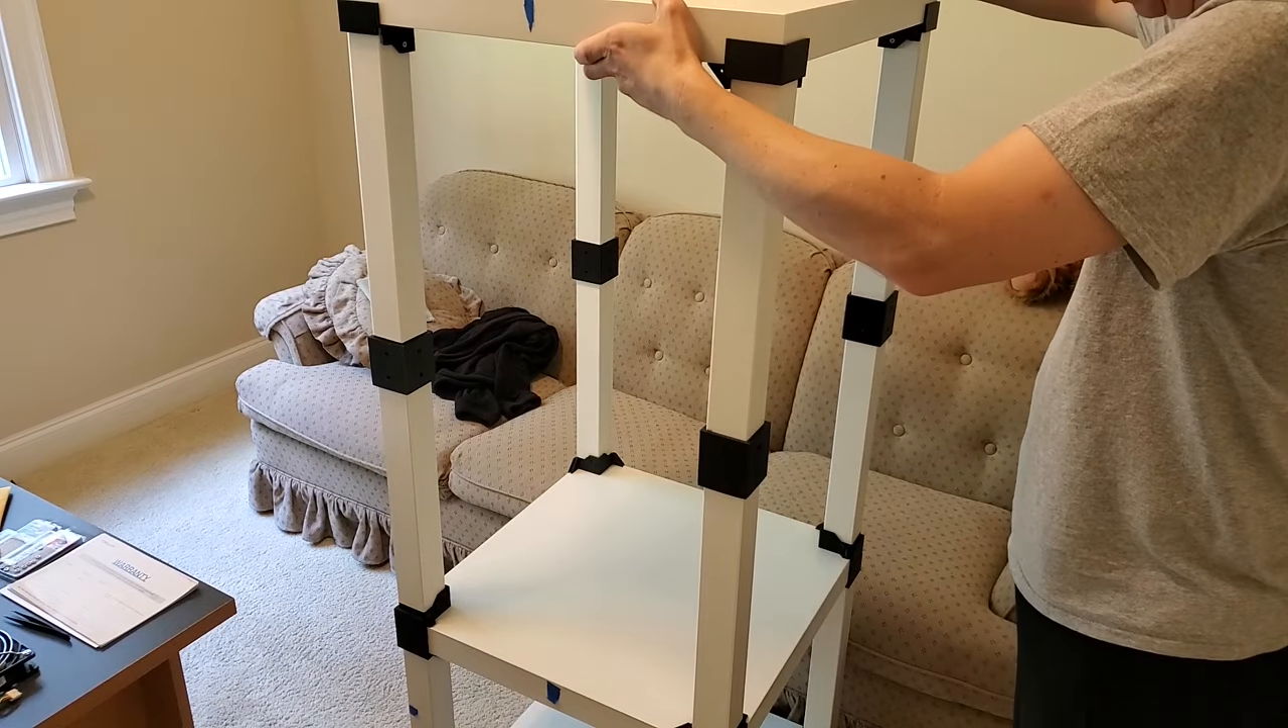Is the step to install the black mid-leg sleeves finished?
Yes.